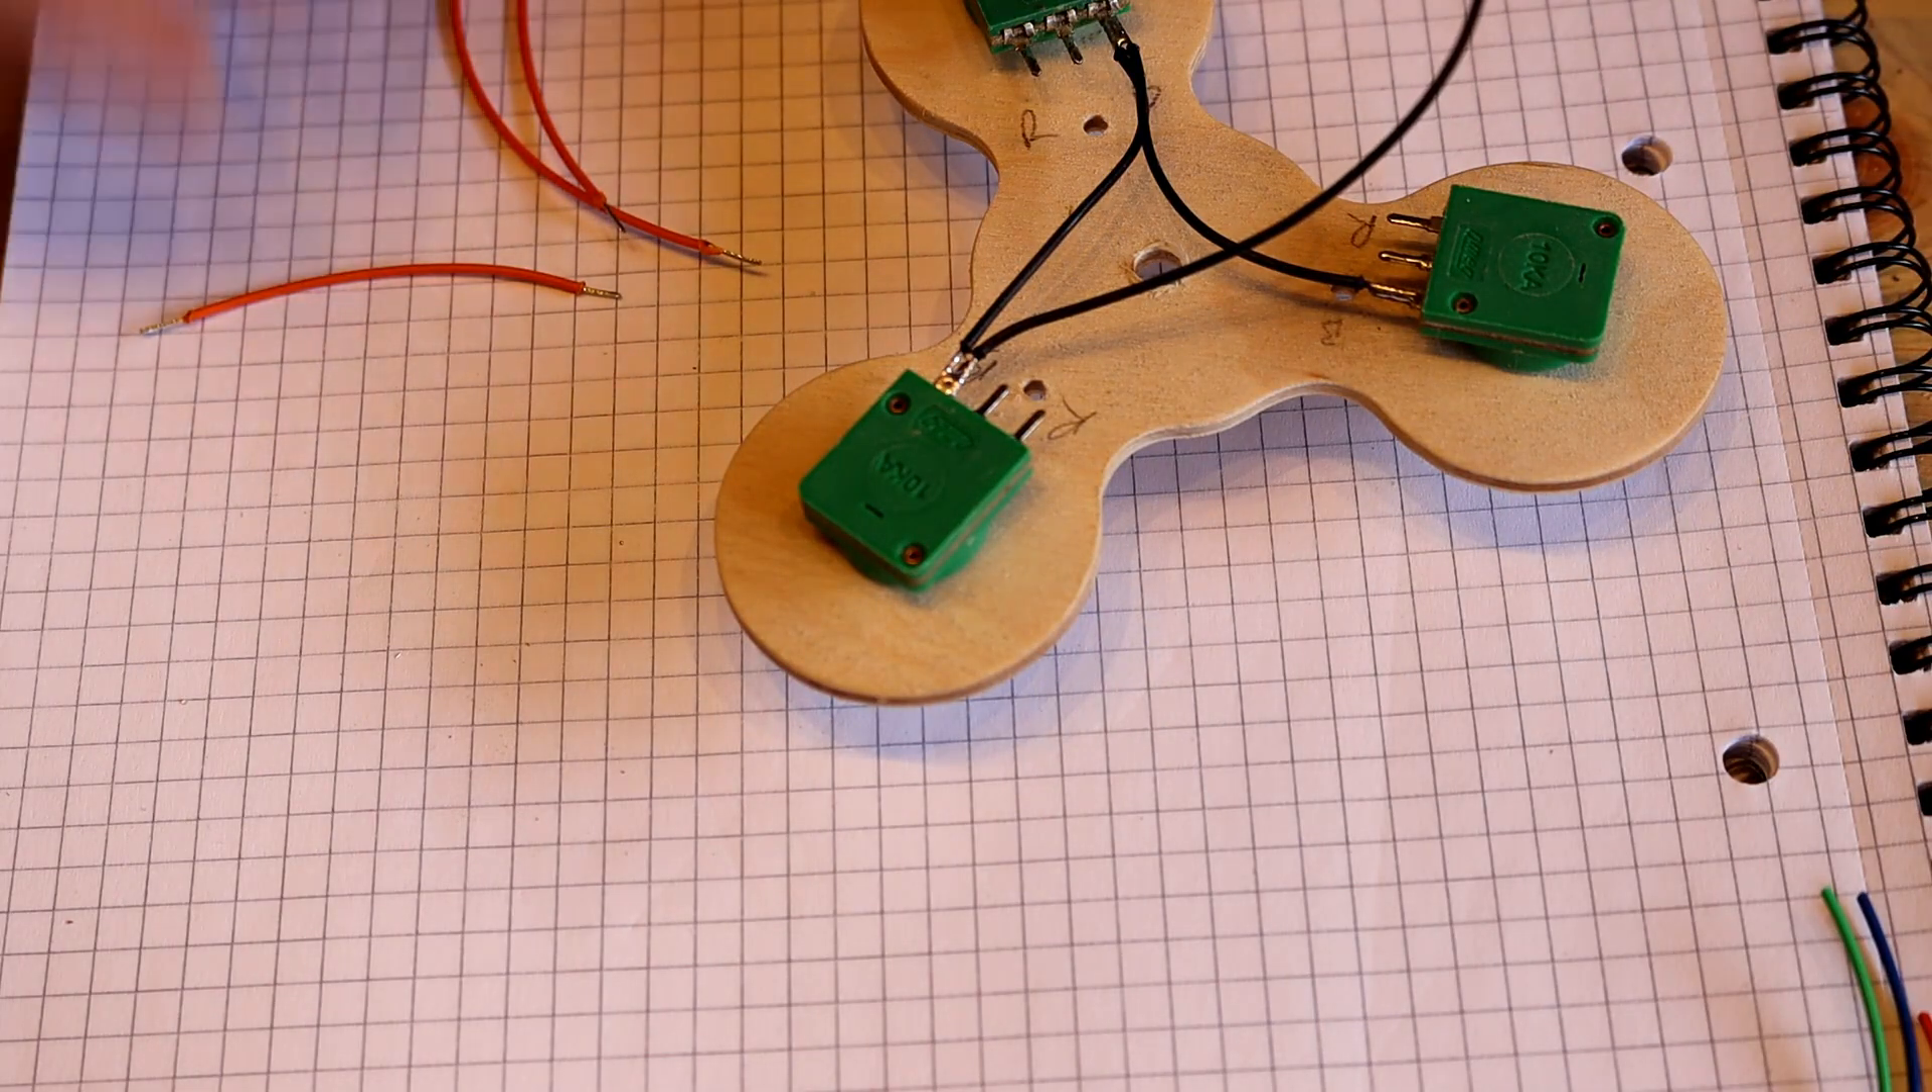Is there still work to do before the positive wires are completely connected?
Yes.